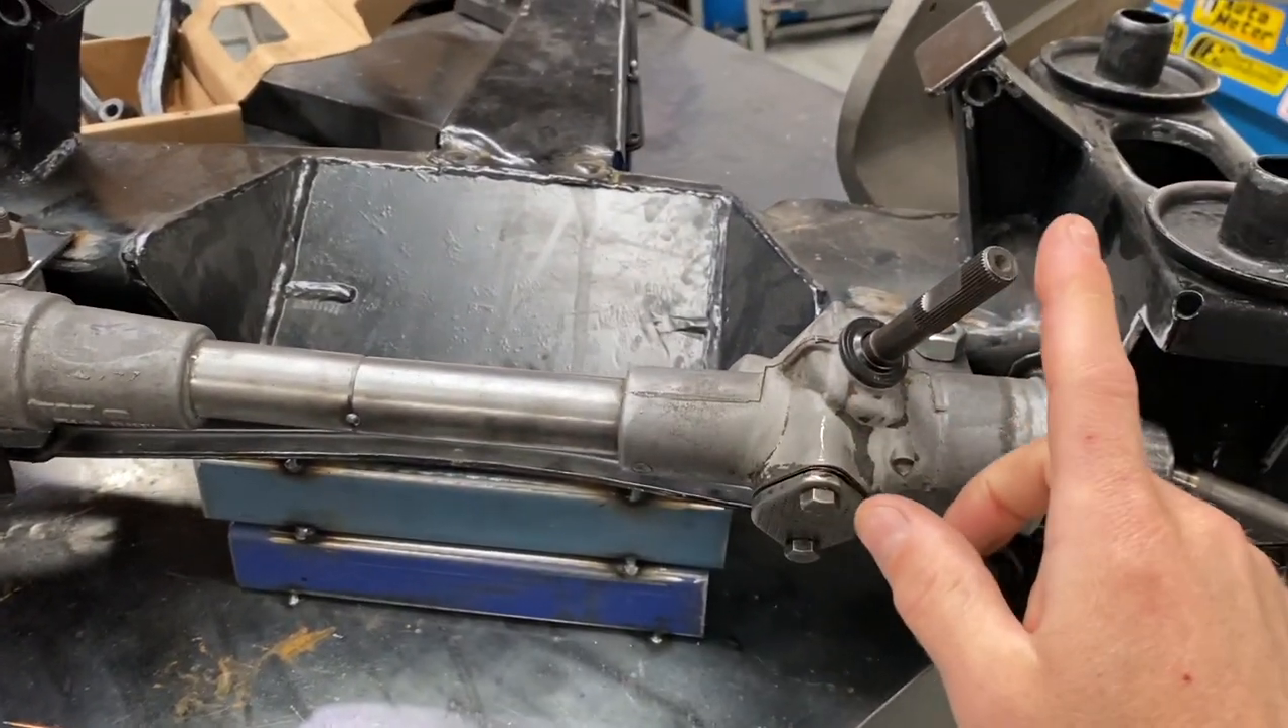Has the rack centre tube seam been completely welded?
No.